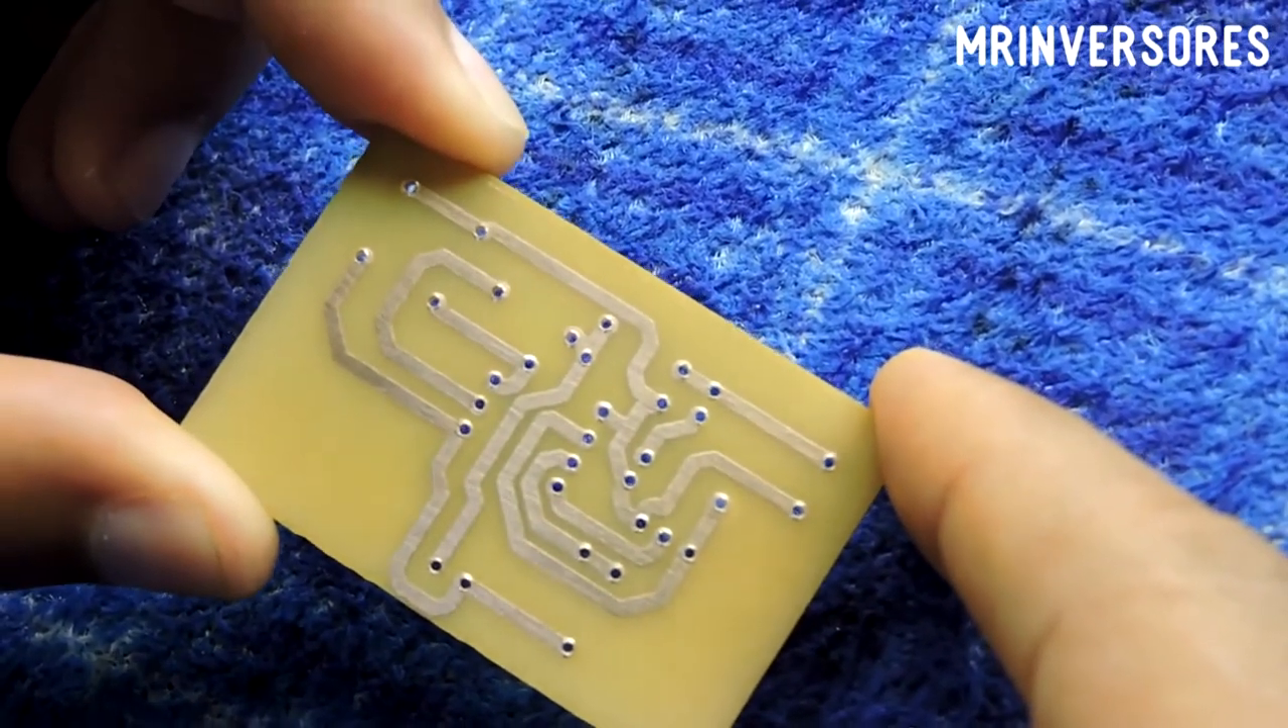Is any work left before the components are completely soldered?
Yes.